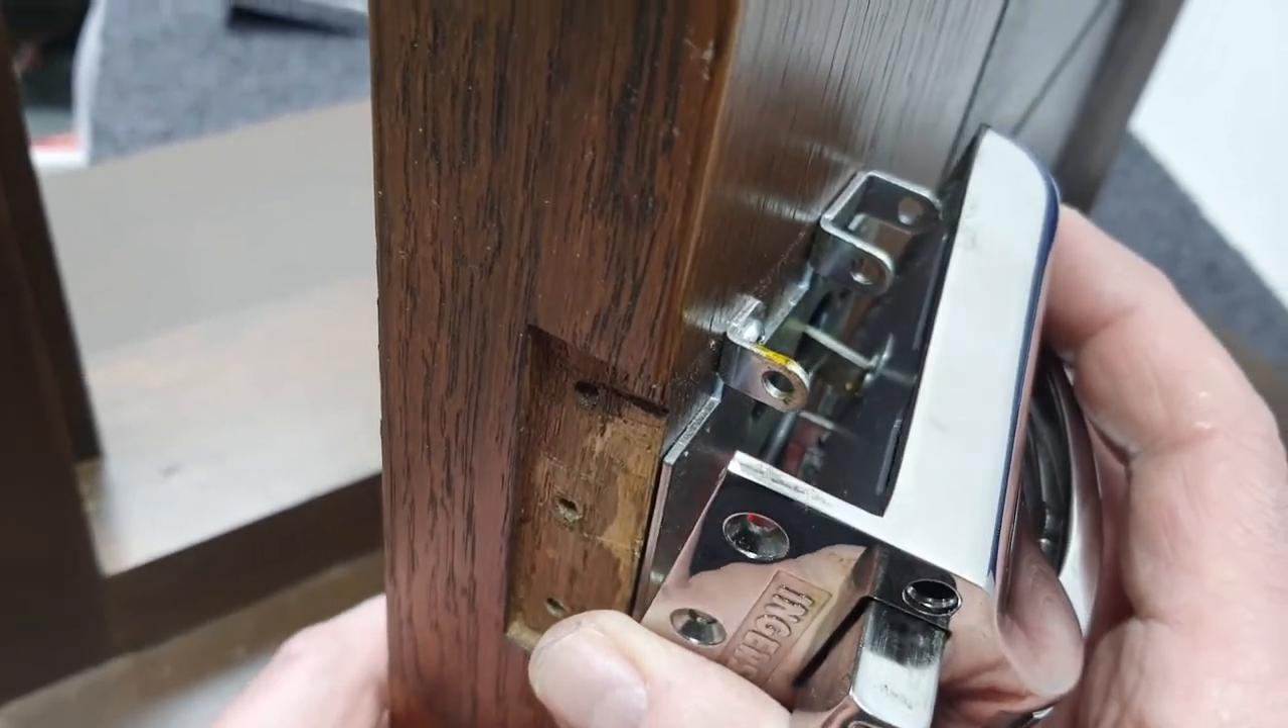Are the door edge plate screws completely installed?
No.